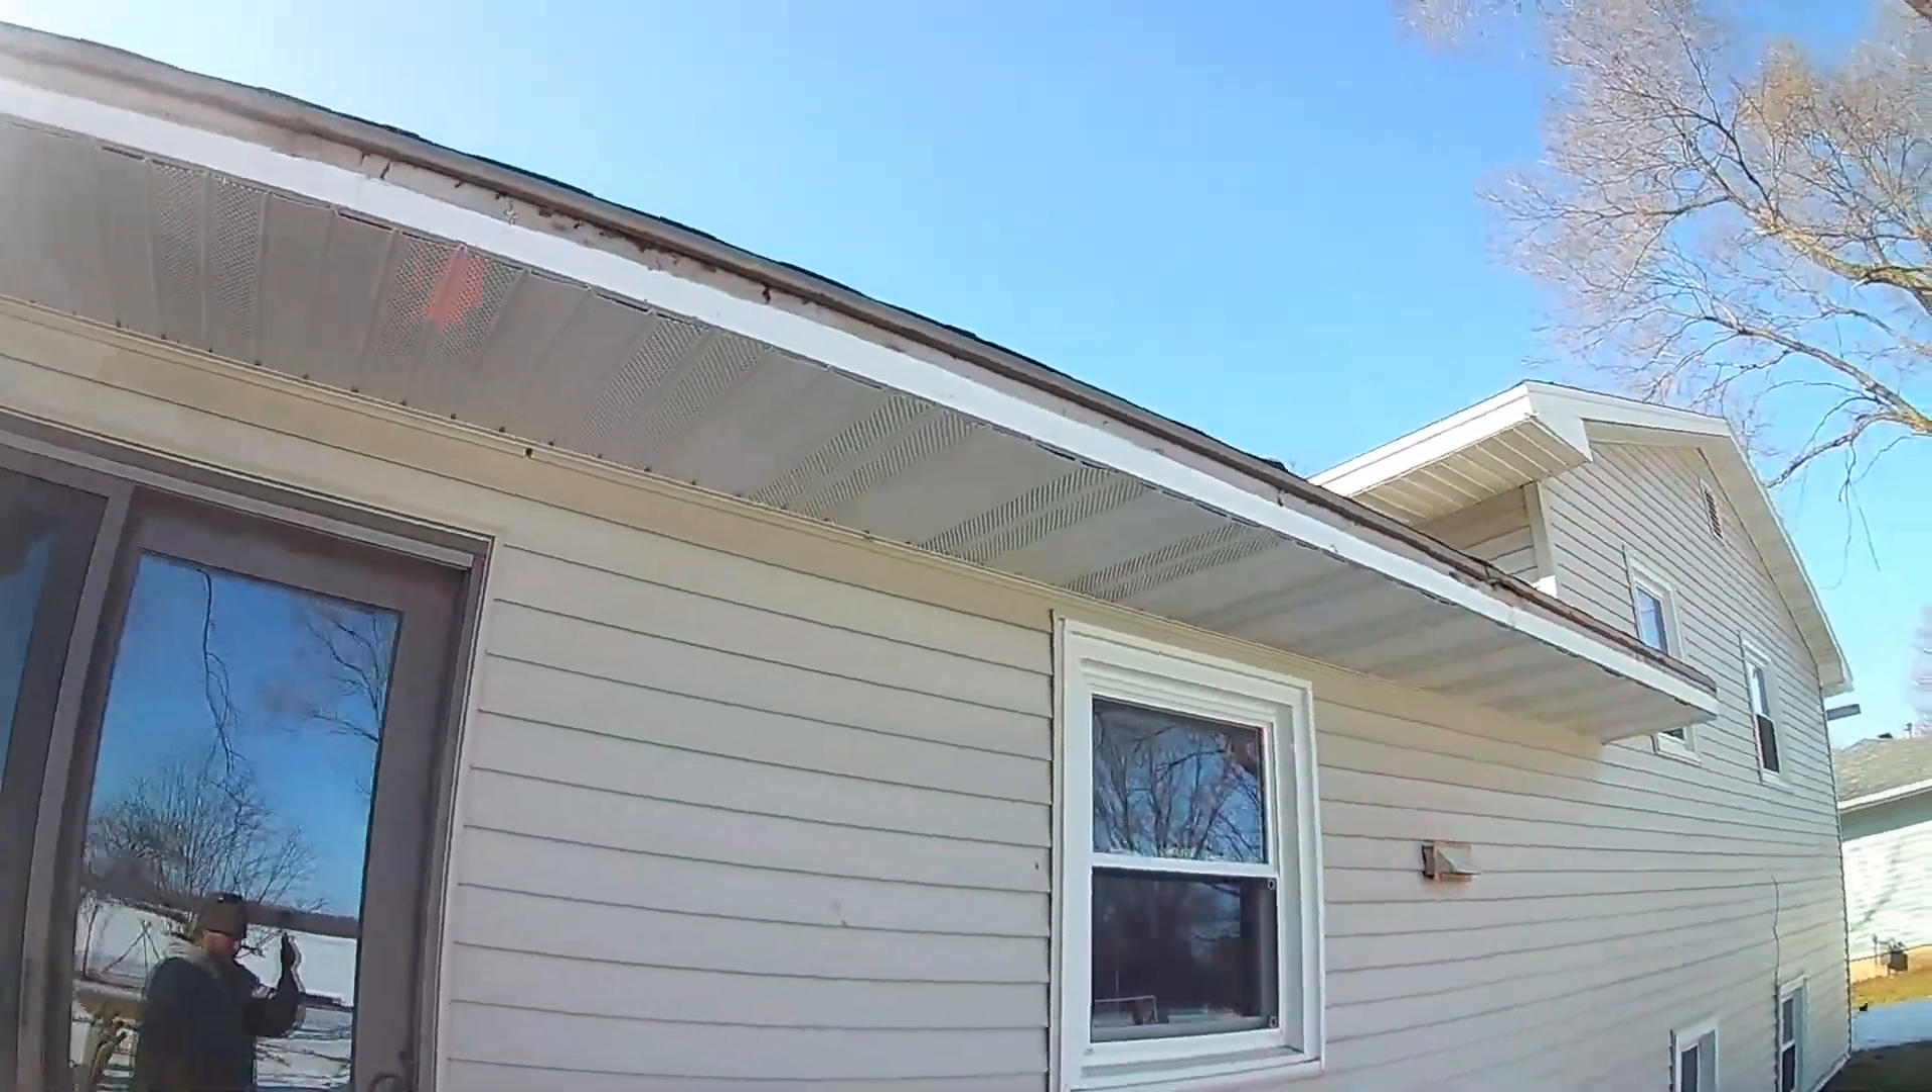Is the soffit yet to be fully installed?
No.